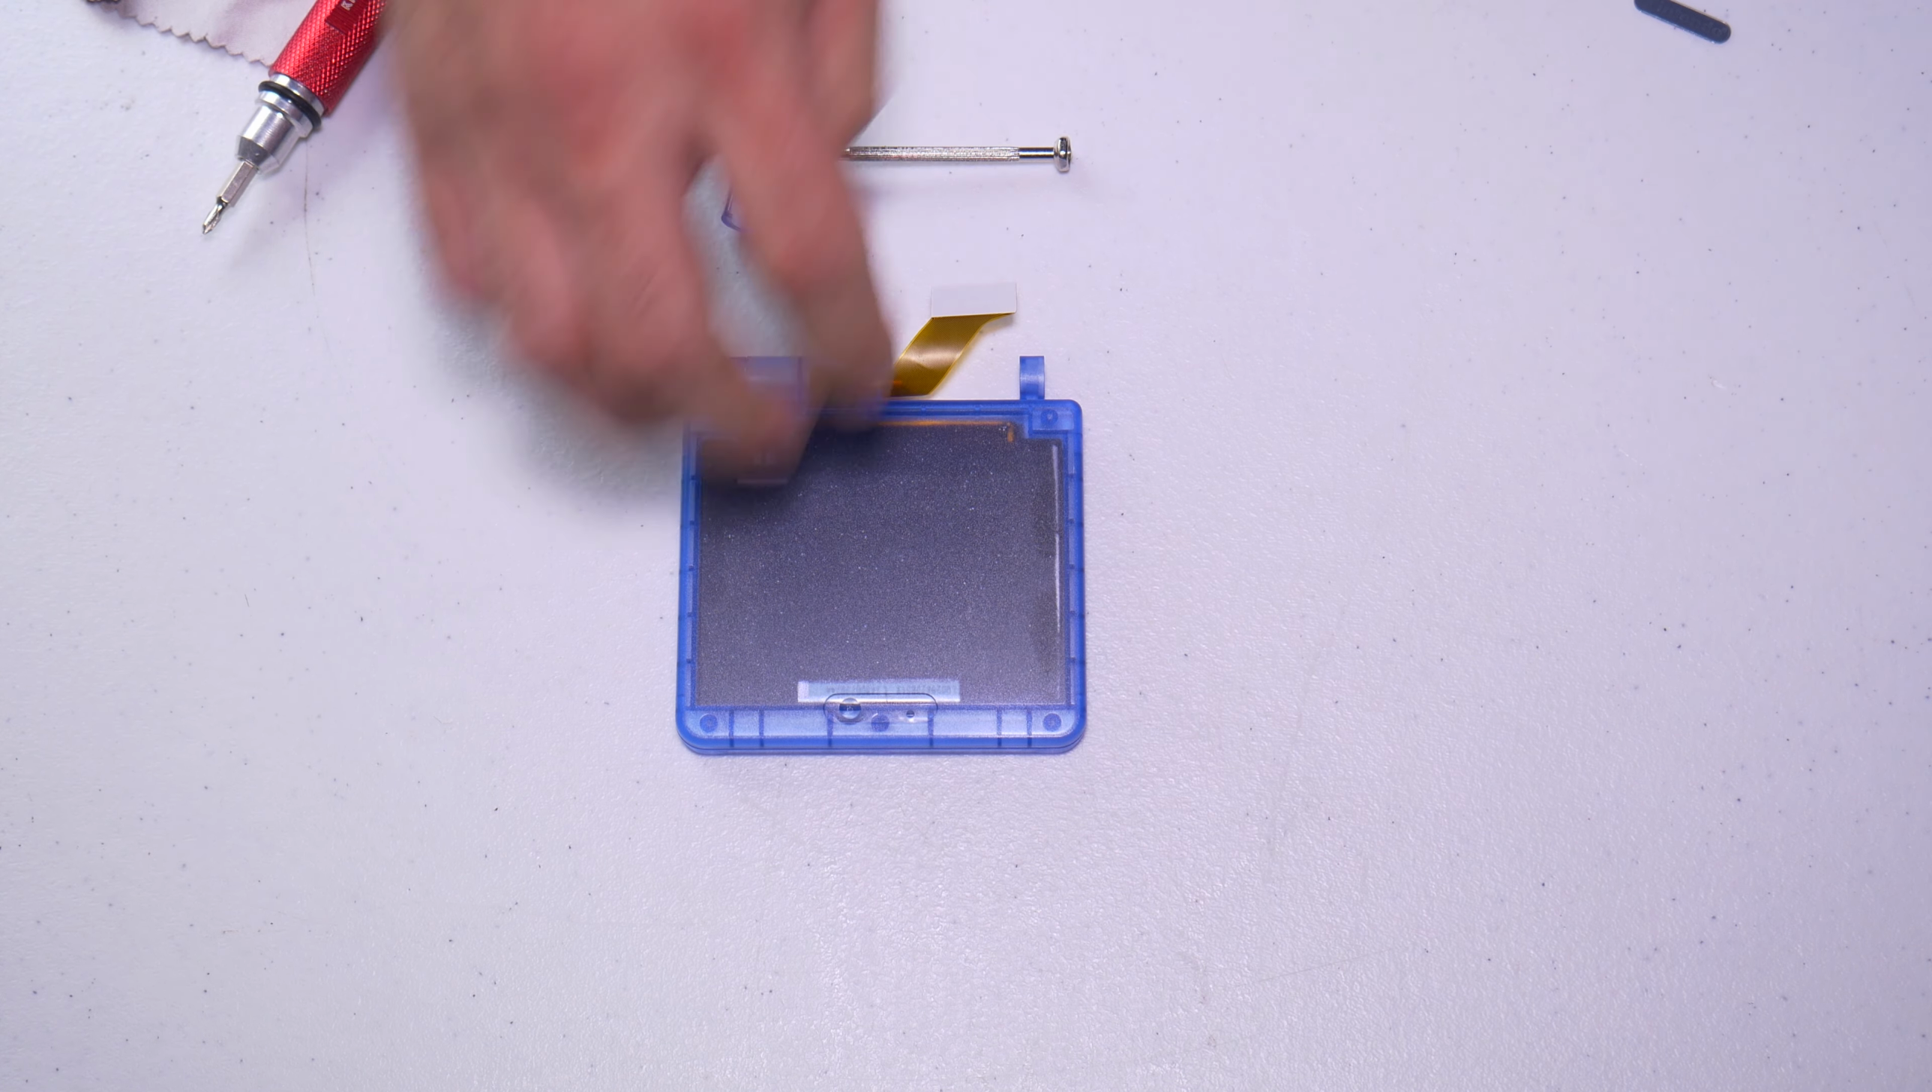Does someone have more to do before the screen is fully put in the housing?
No.